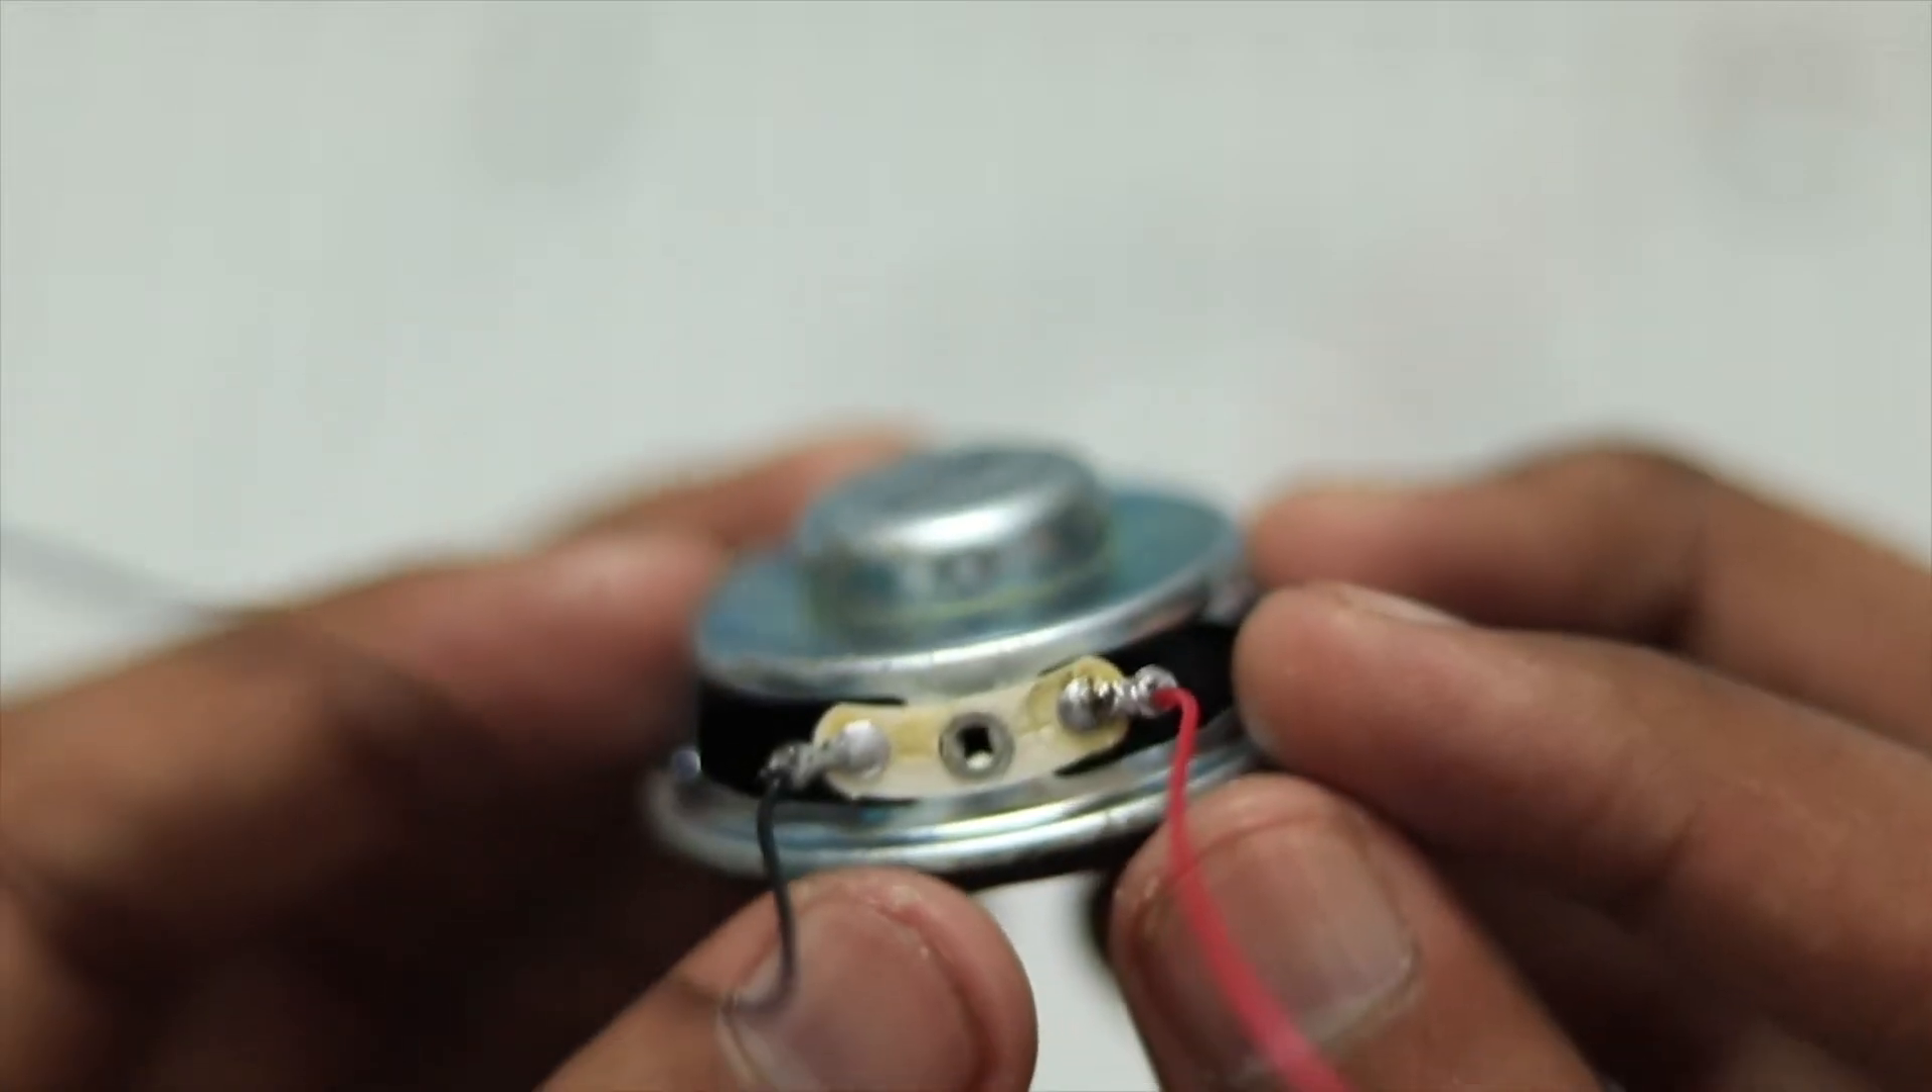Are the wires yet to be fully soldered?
No.